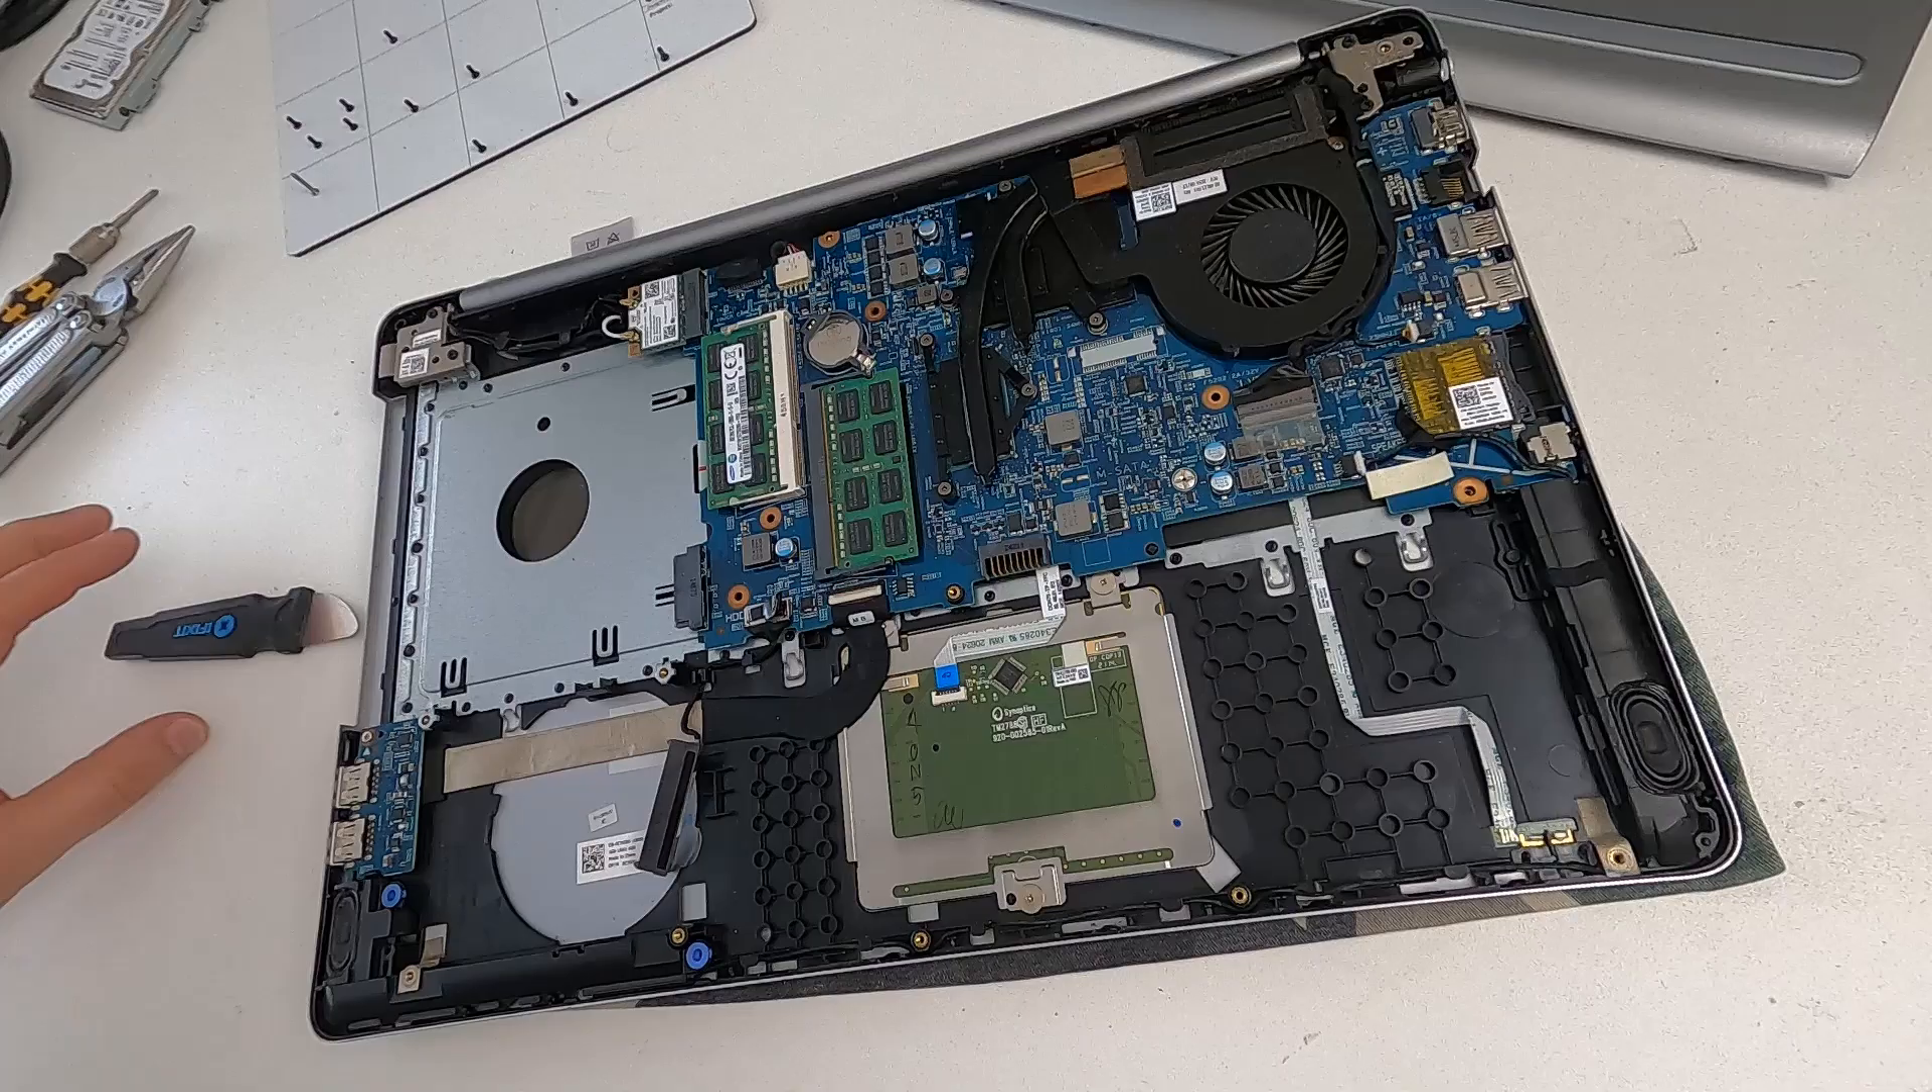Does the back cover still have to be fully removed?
No.